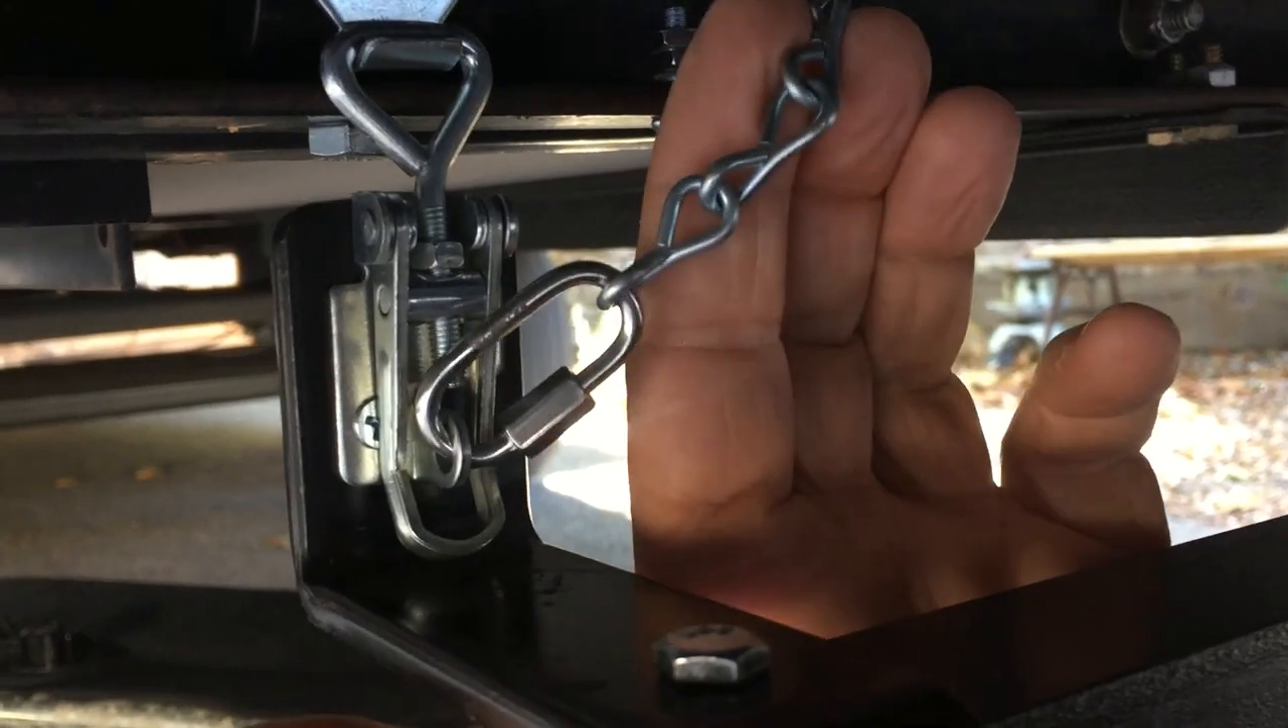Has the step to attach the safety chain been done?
Yes.